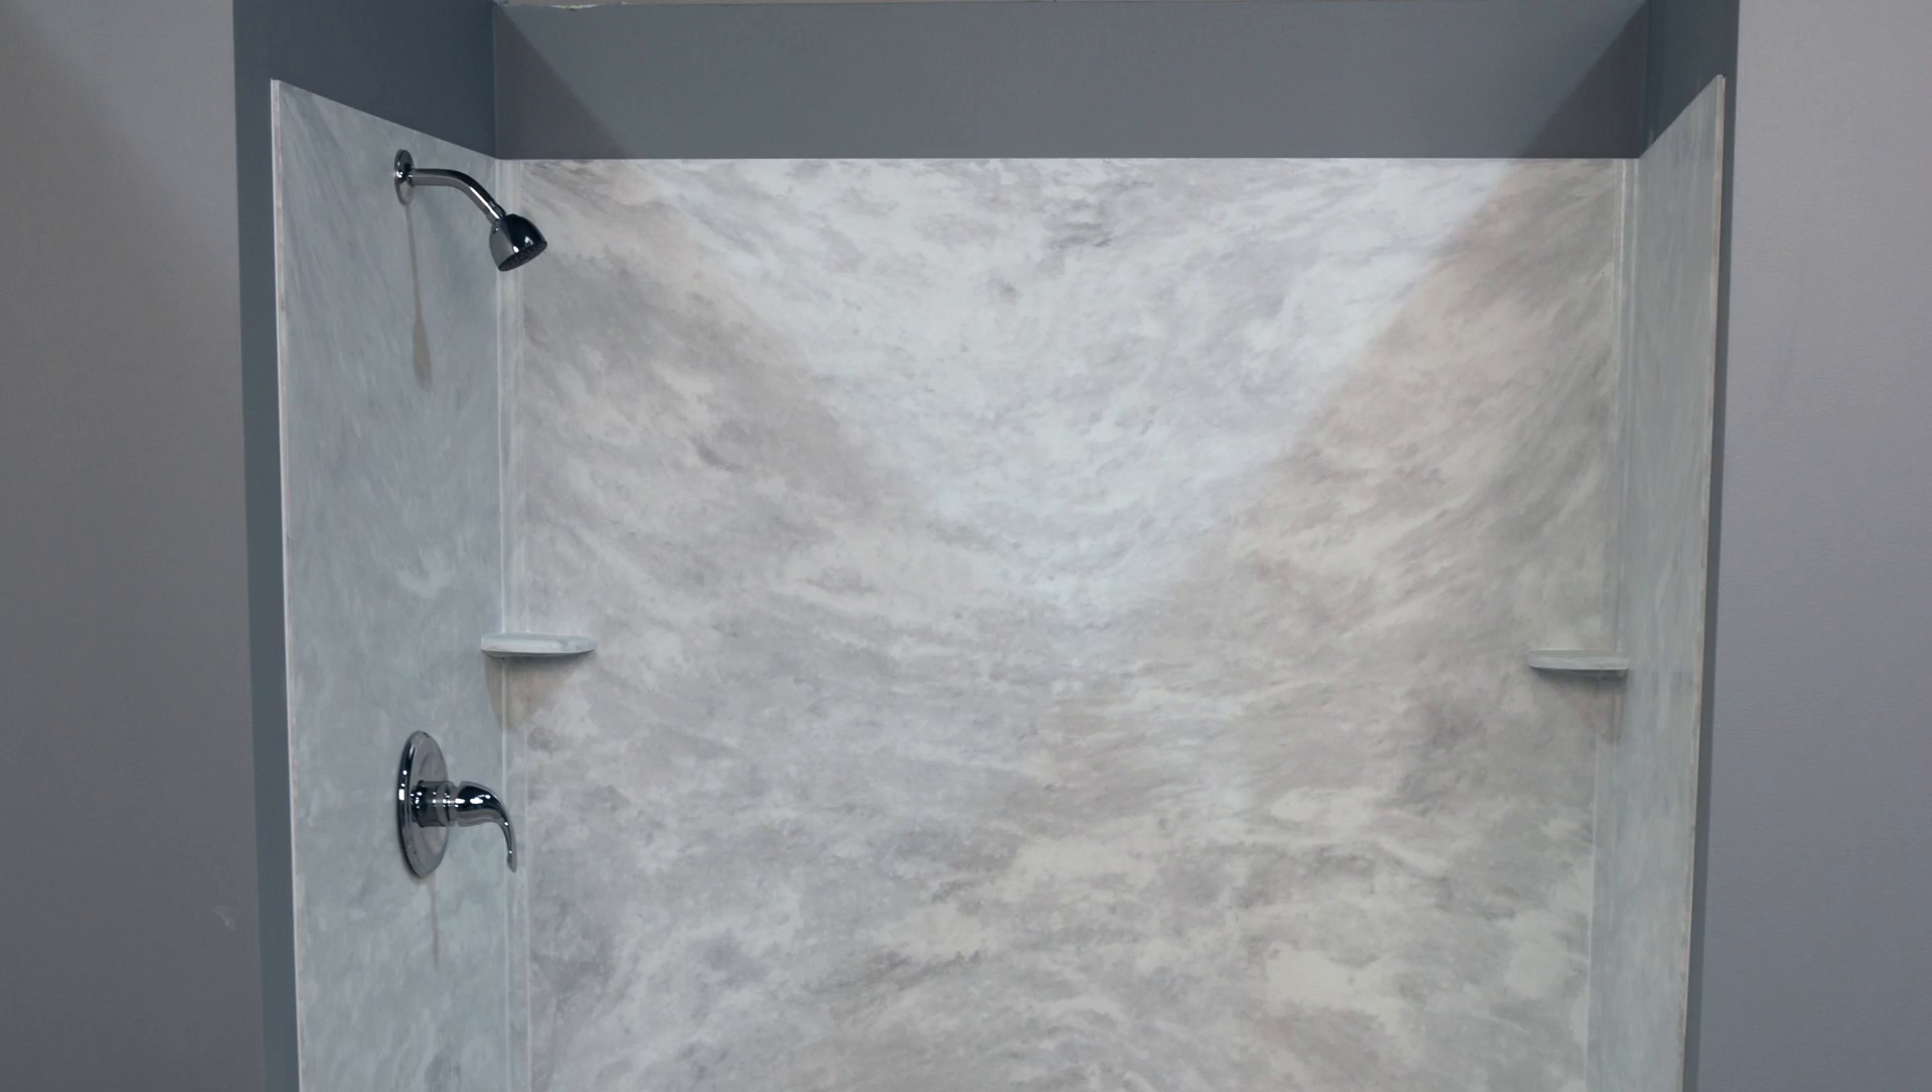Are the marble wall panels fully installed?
Yes.